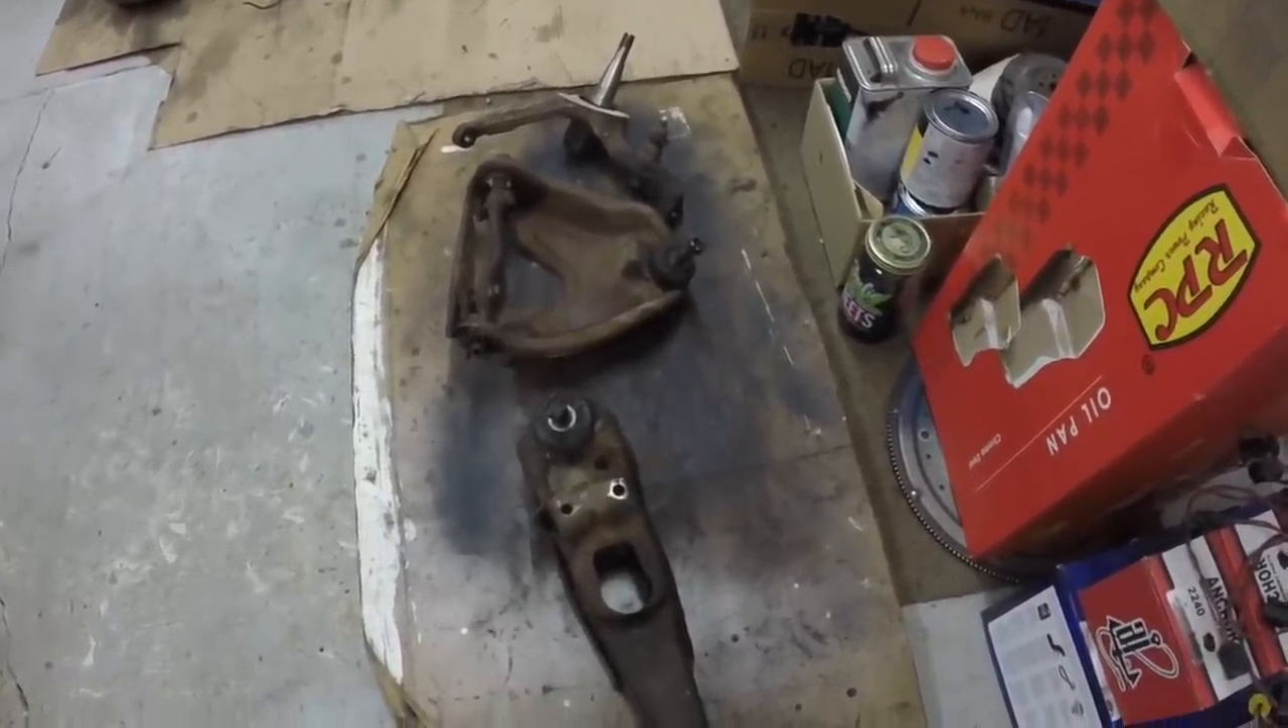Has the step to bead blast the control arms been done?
No.